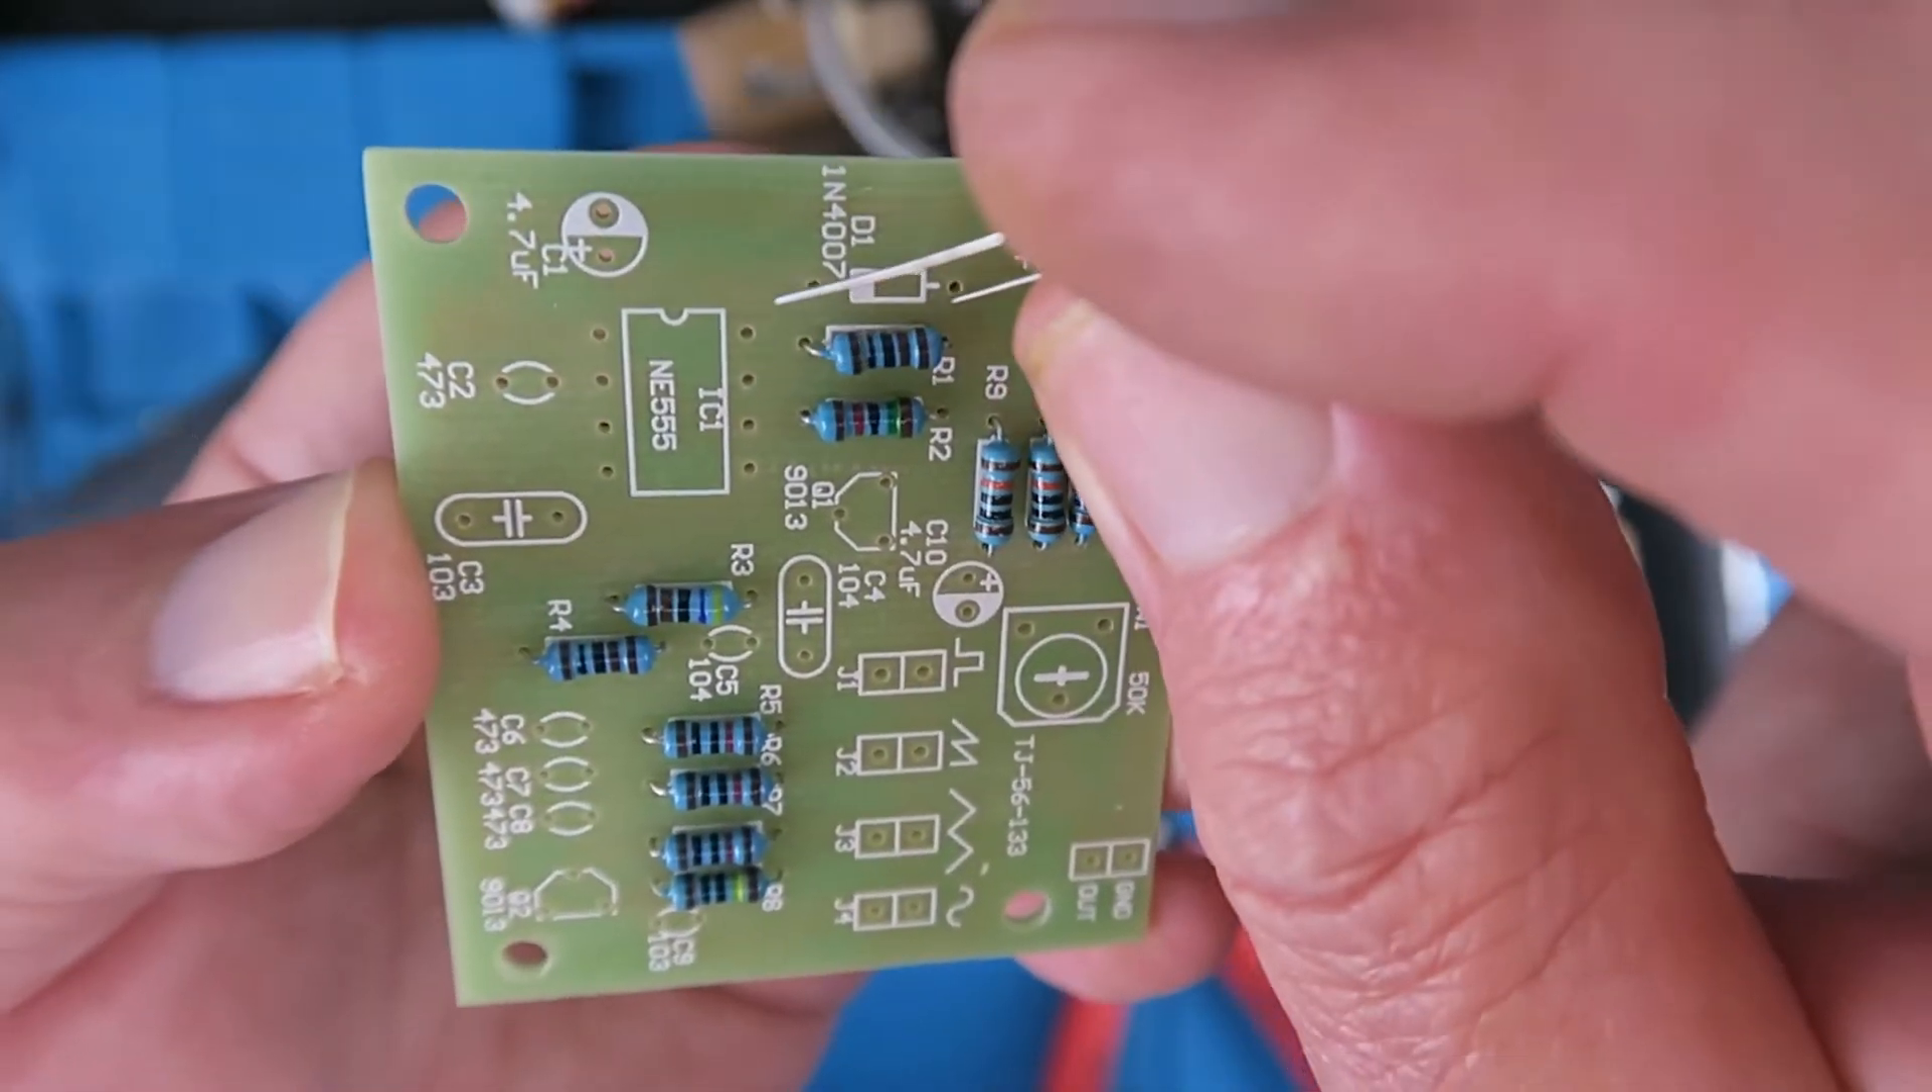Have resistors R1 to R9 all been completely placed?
Yes.